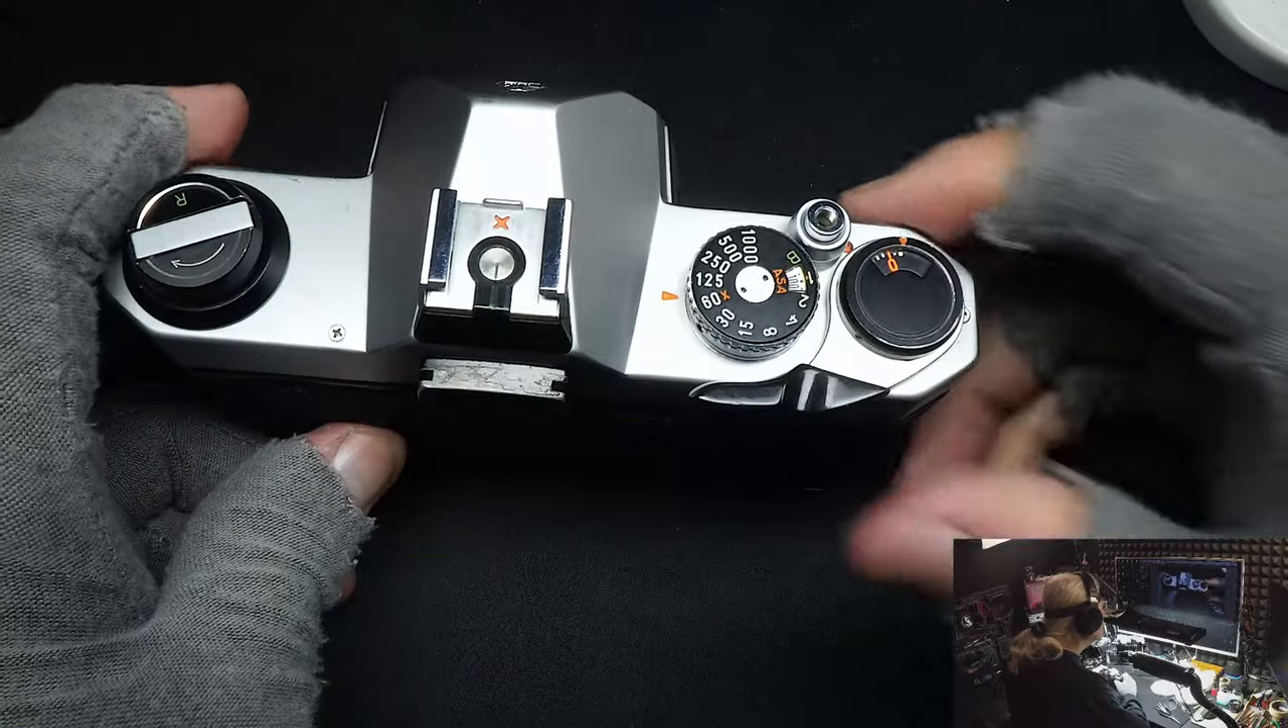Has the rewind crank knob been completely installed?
Yes.